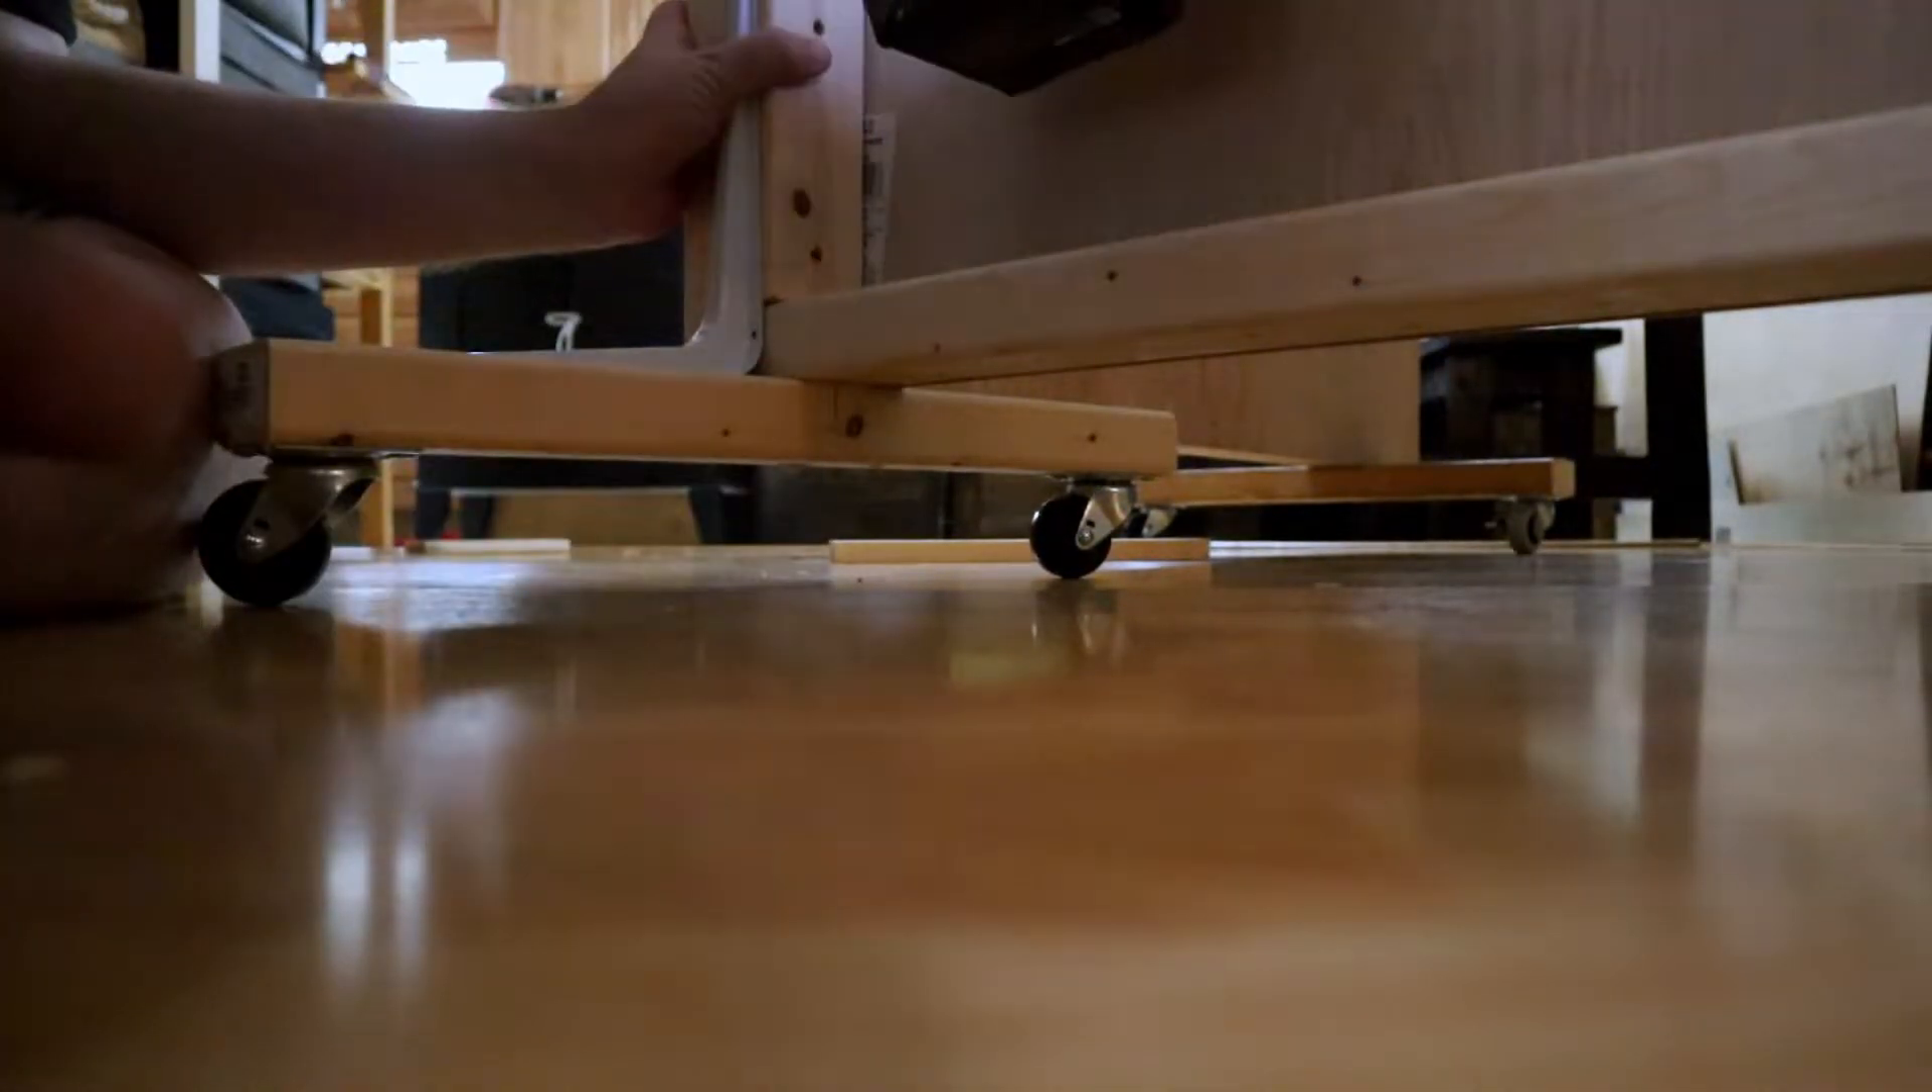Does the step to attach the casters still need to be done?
No.